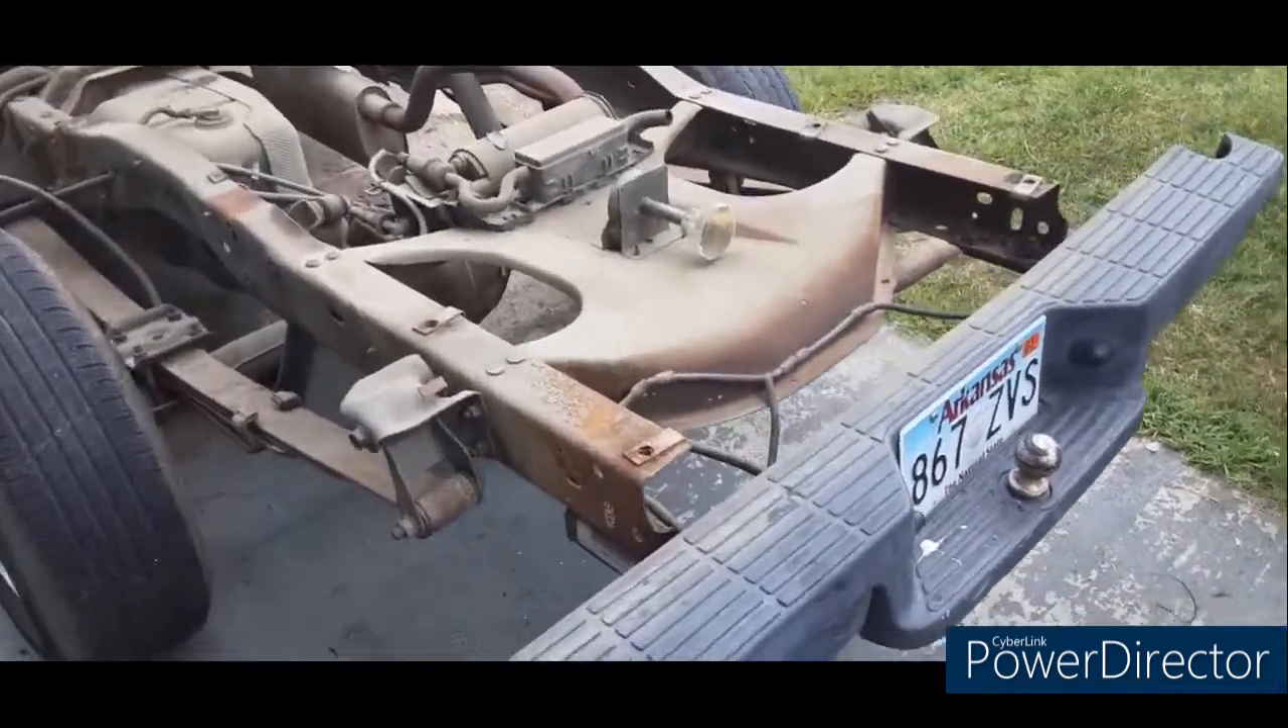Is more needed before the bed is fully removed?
No.